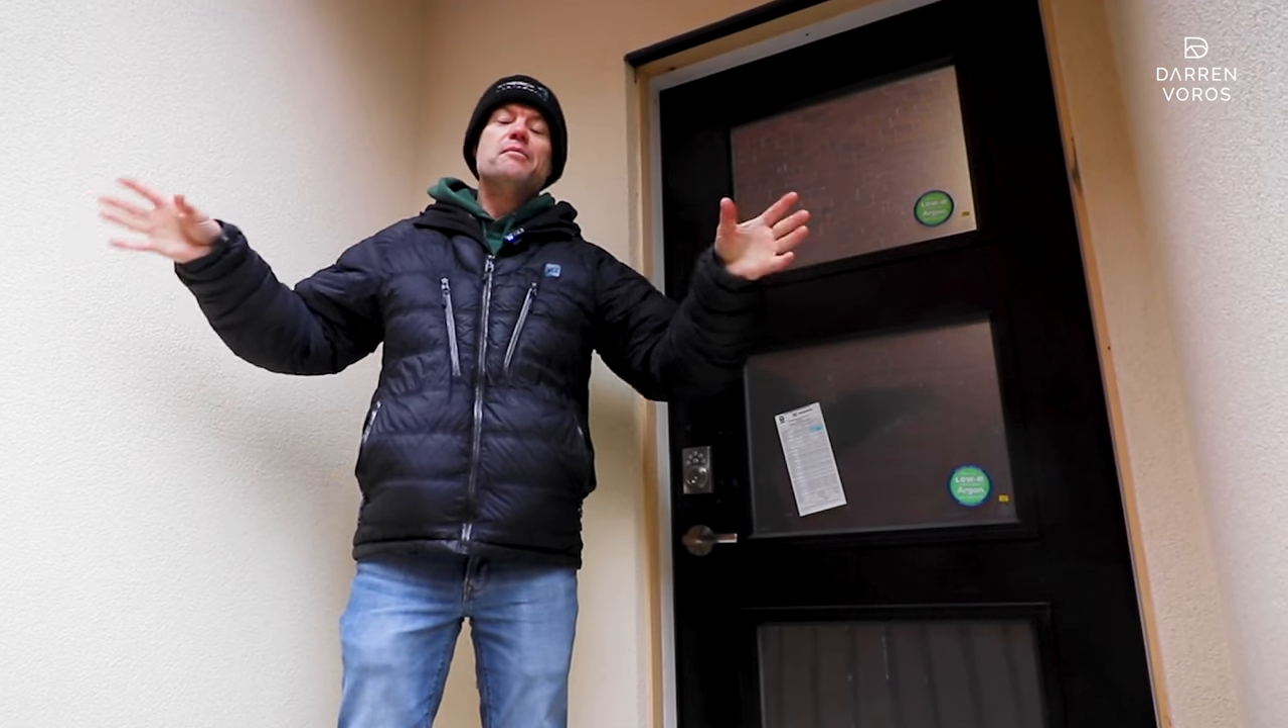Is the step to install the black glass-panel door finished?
Yes.